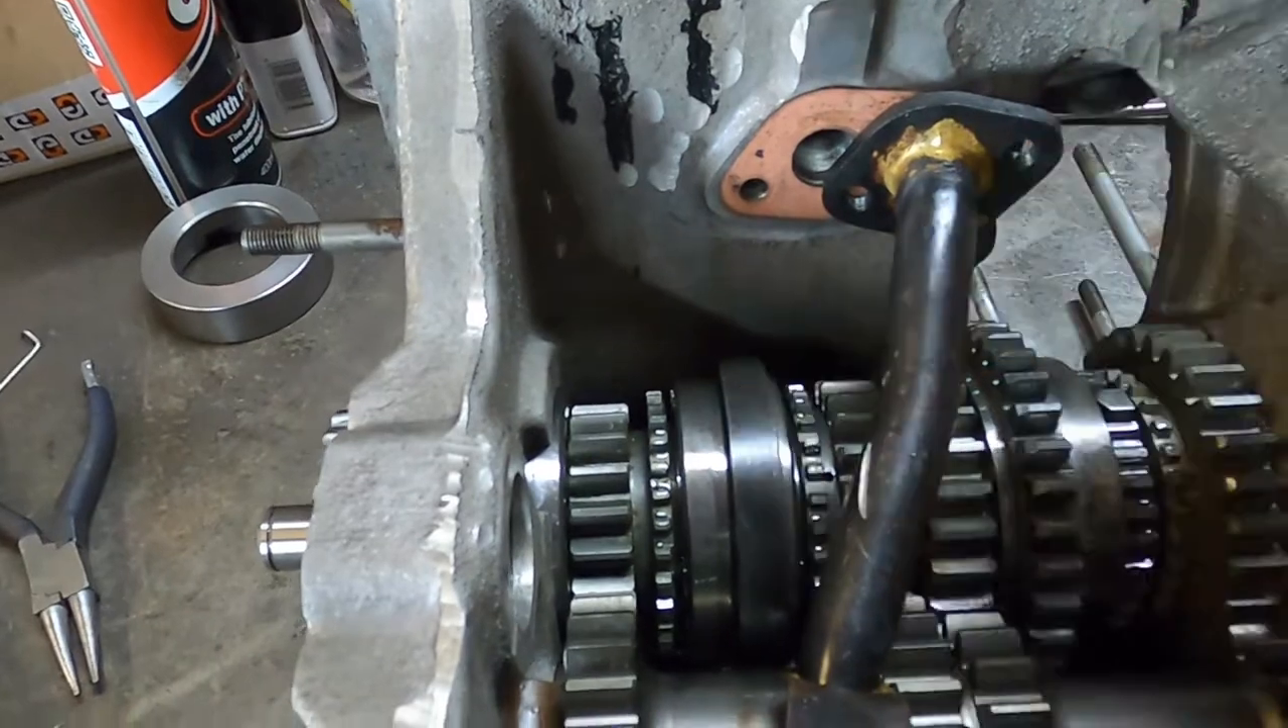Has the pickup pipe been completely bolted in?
No.